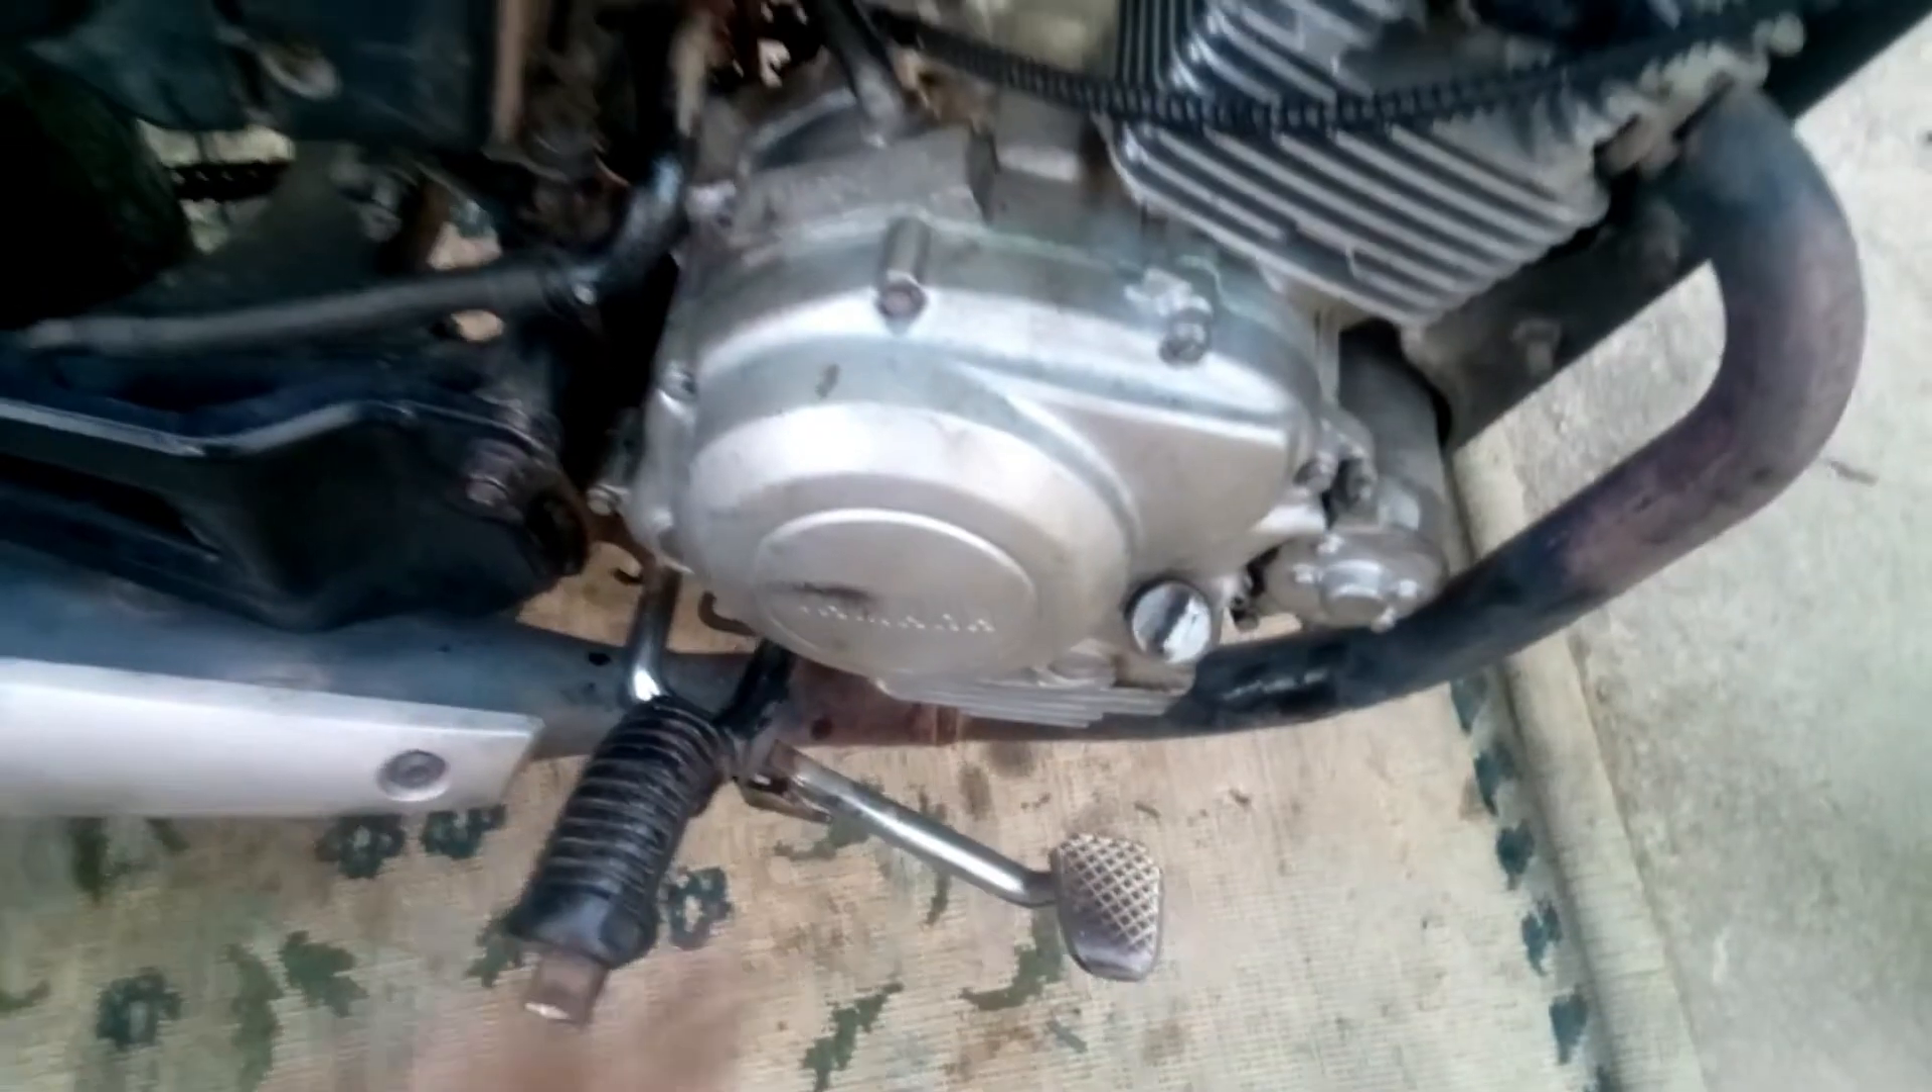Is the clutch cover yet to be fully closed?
No.